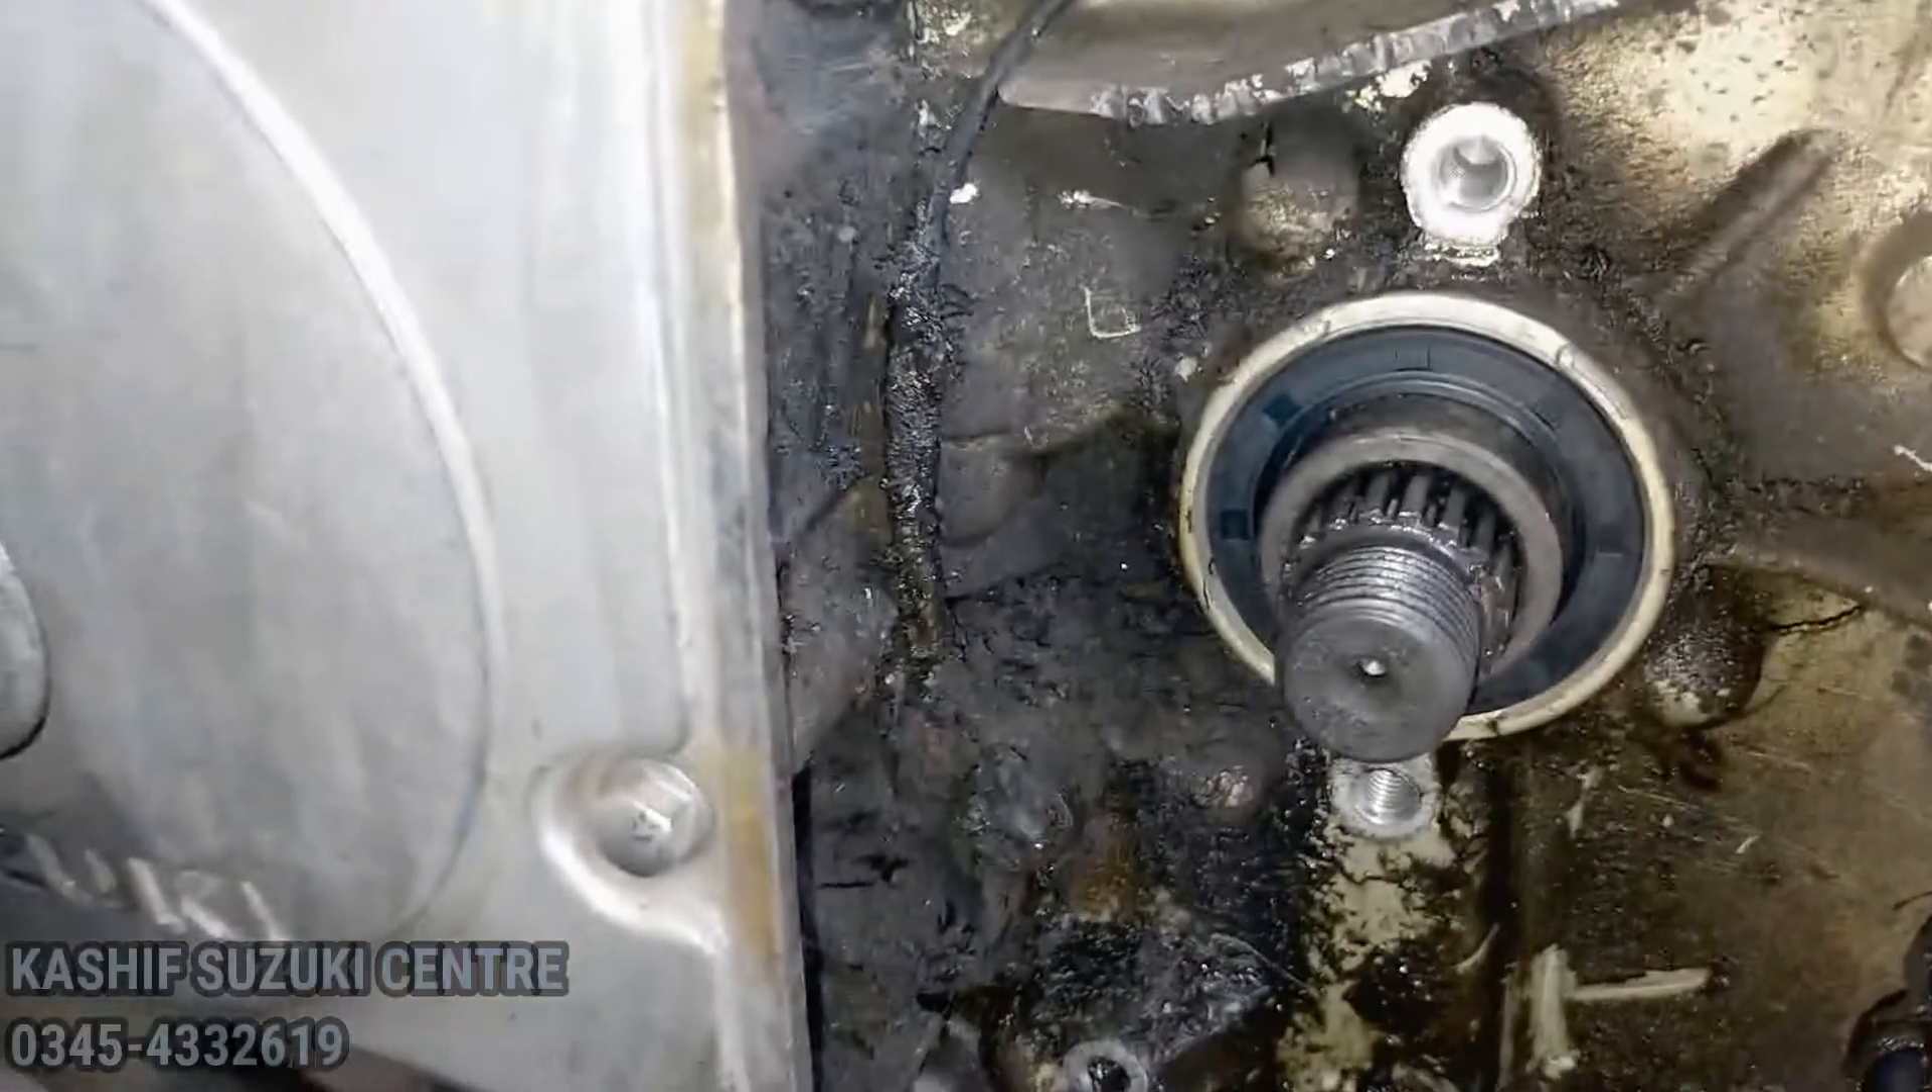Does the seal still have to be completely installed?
No.